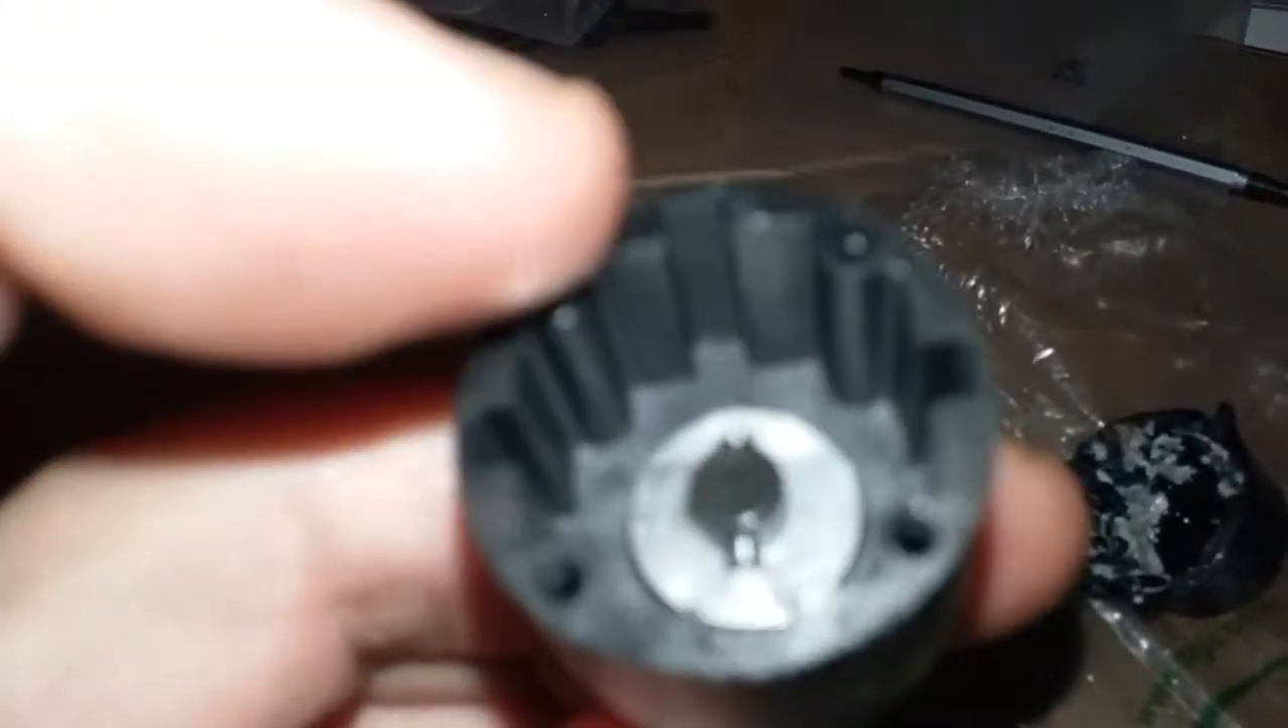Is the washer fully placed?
Yes.